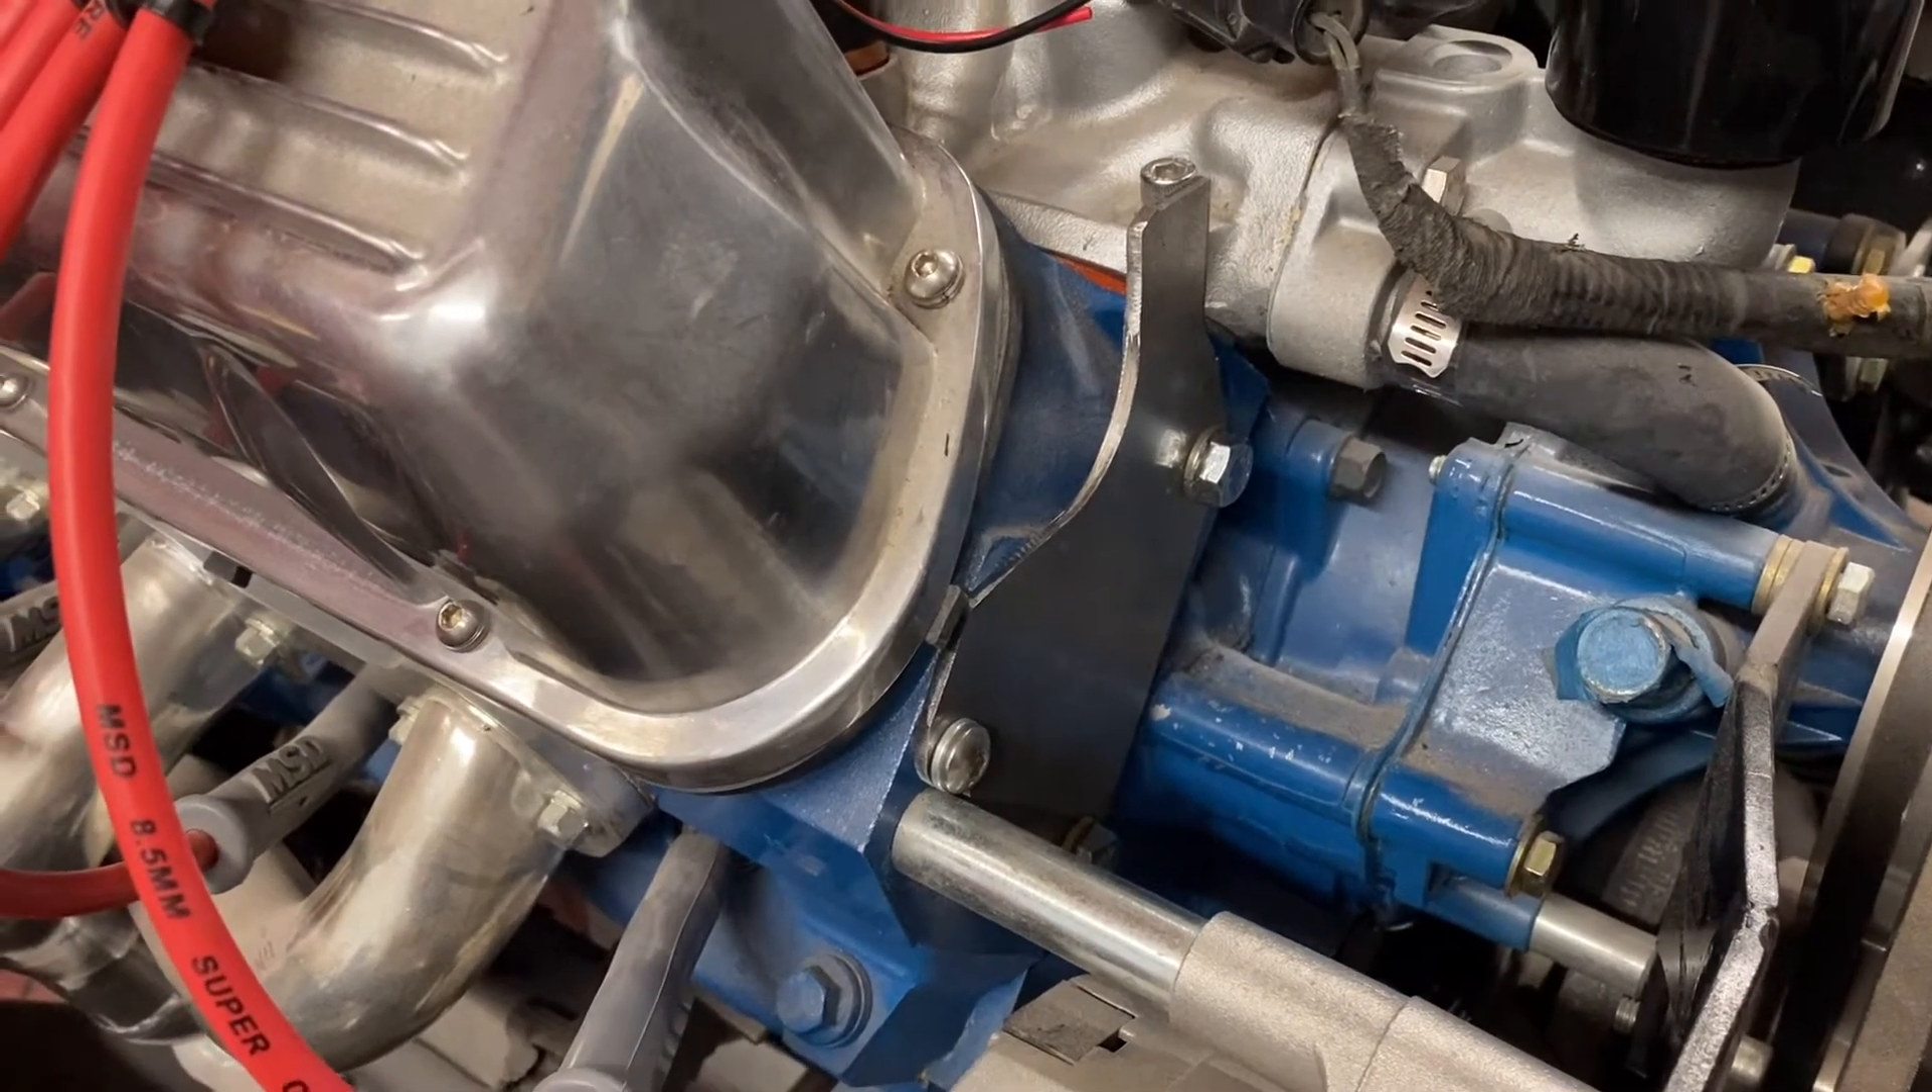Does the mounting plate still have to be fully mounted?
No.